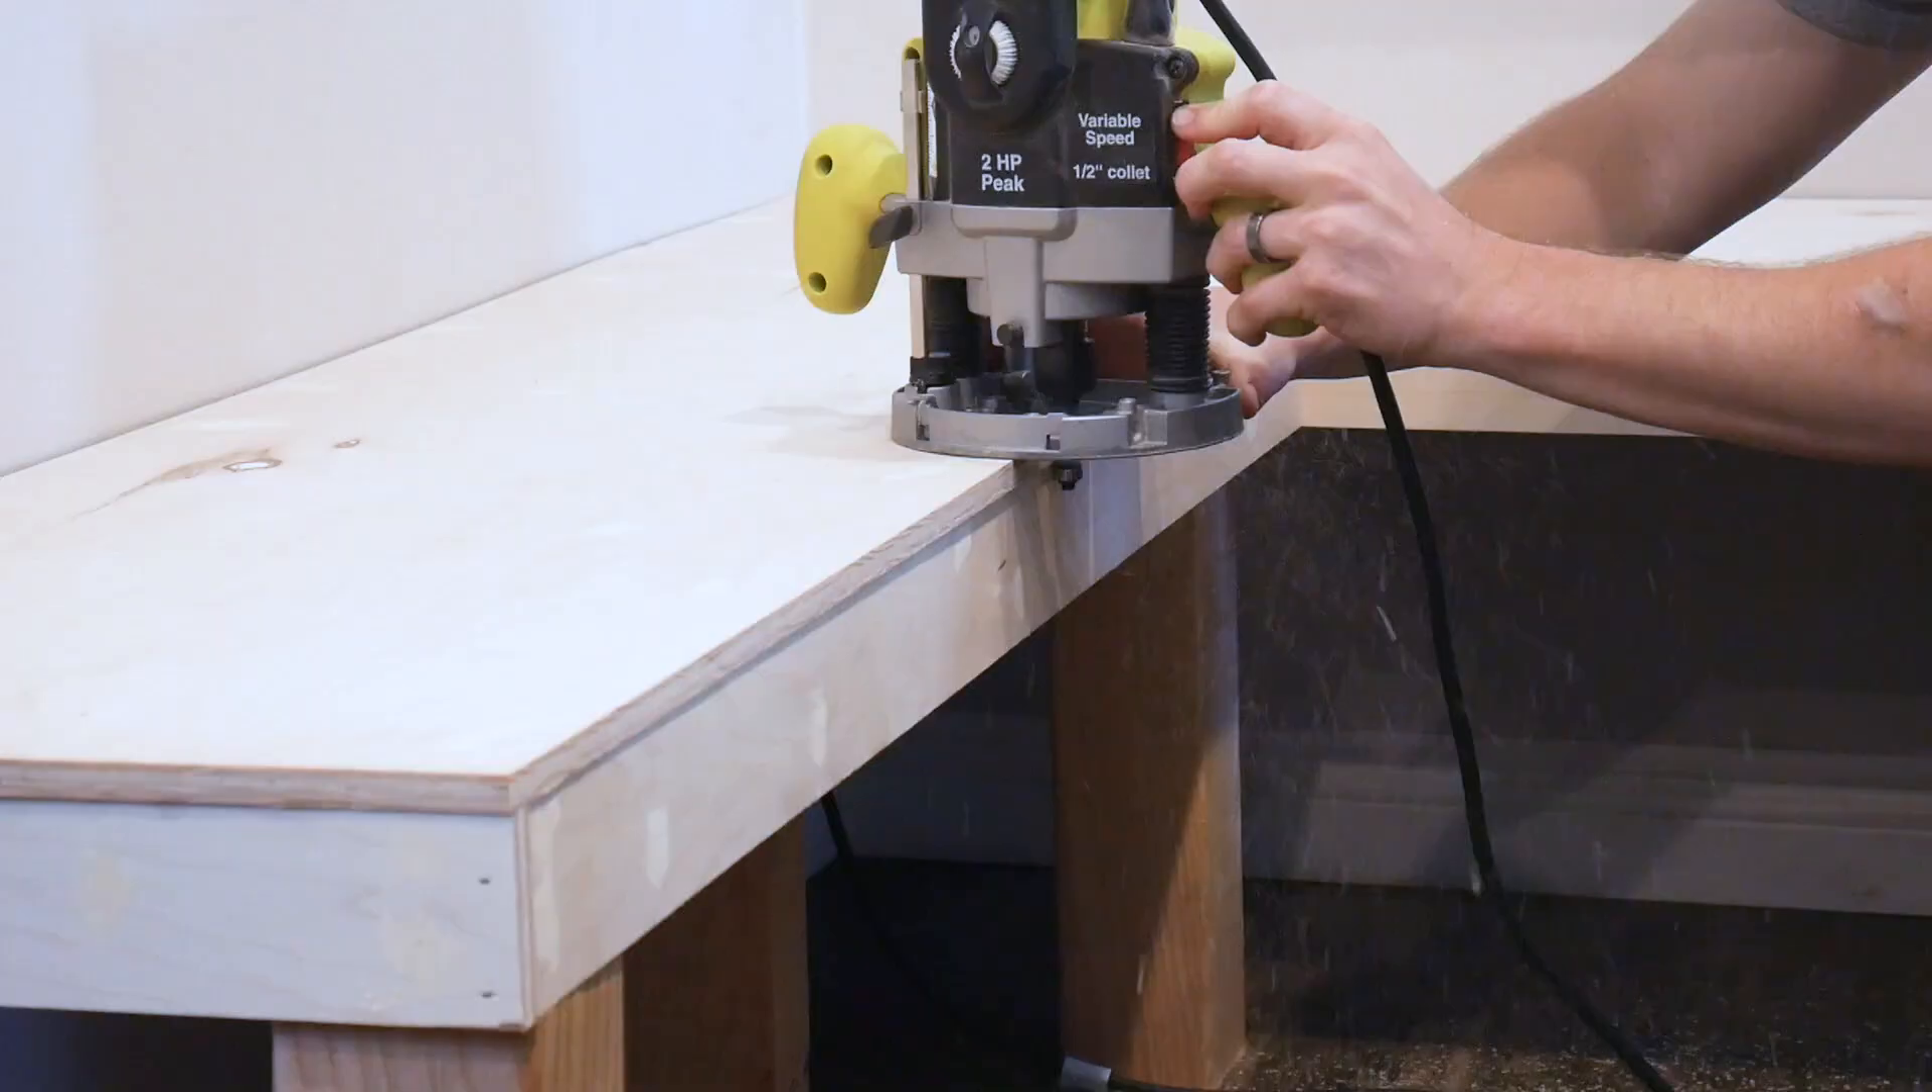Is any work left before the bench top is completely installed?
No.